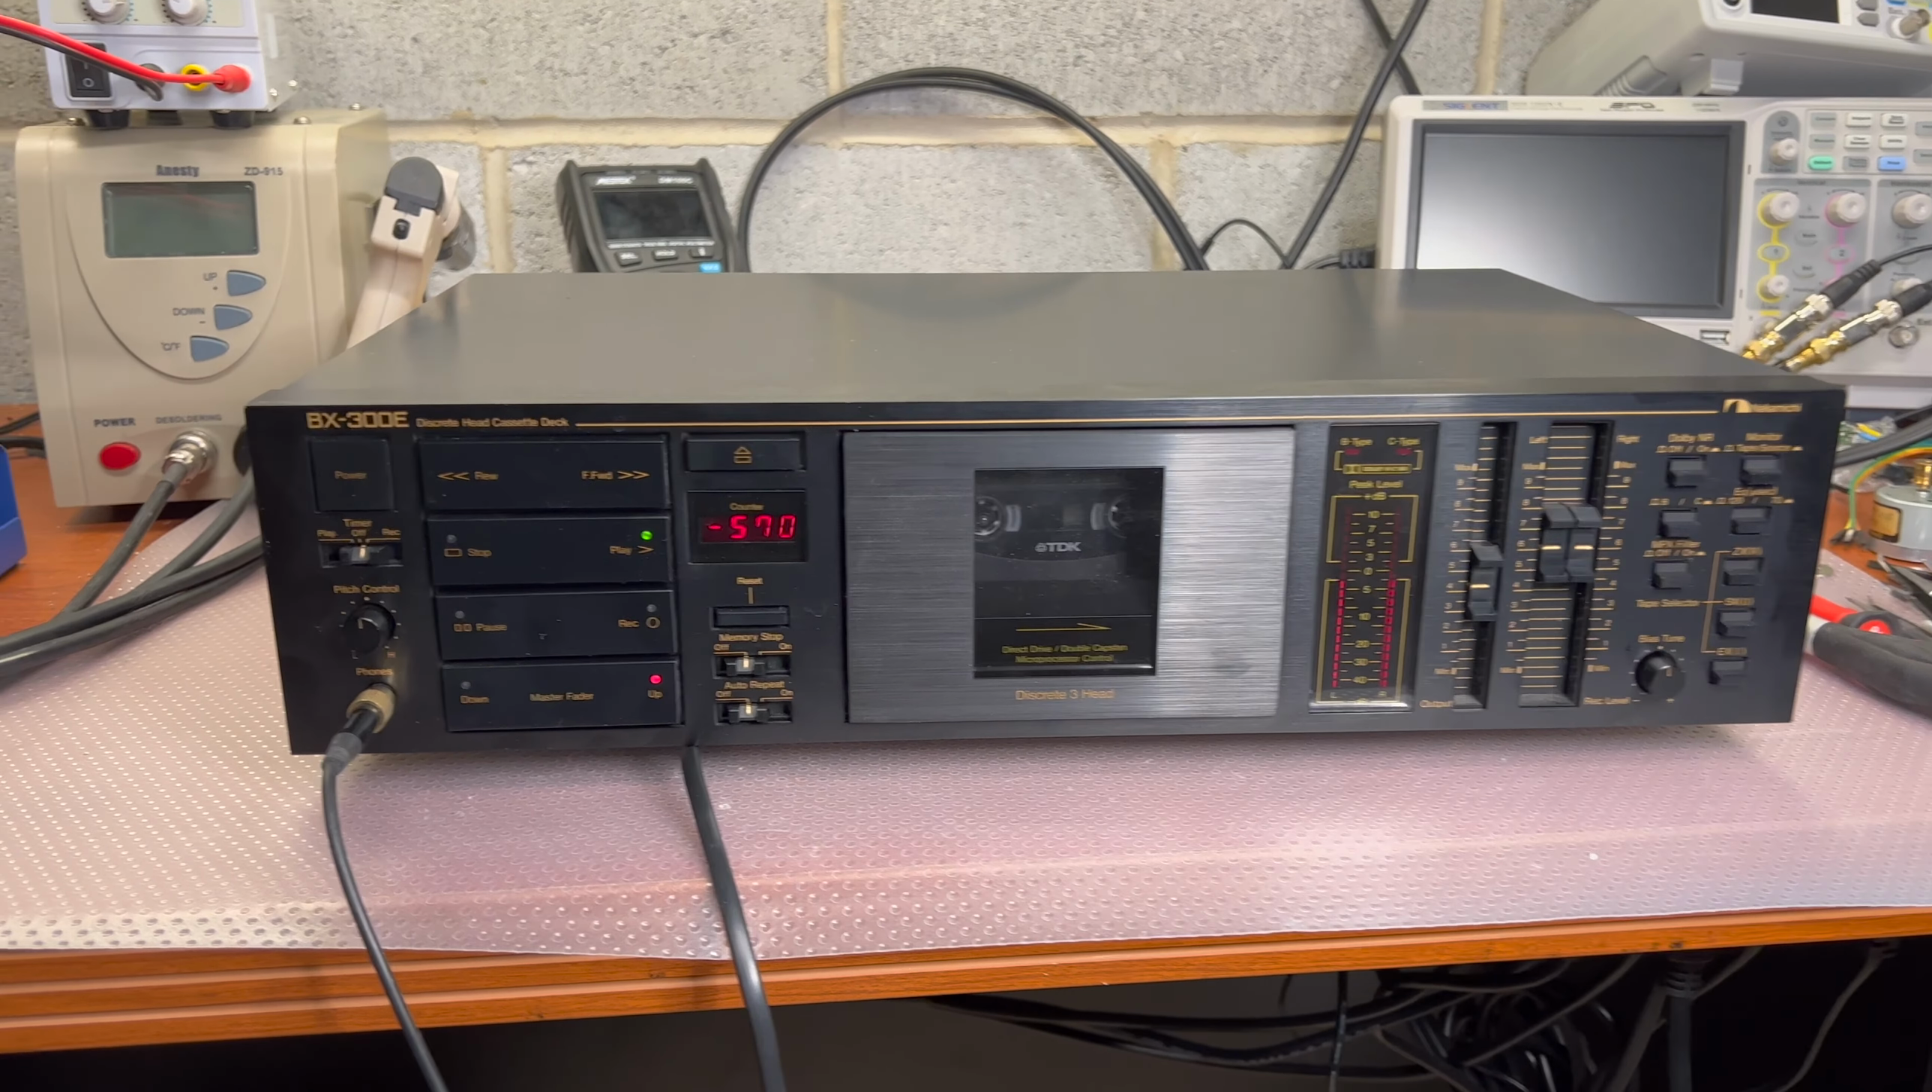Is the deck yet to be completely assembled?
No.